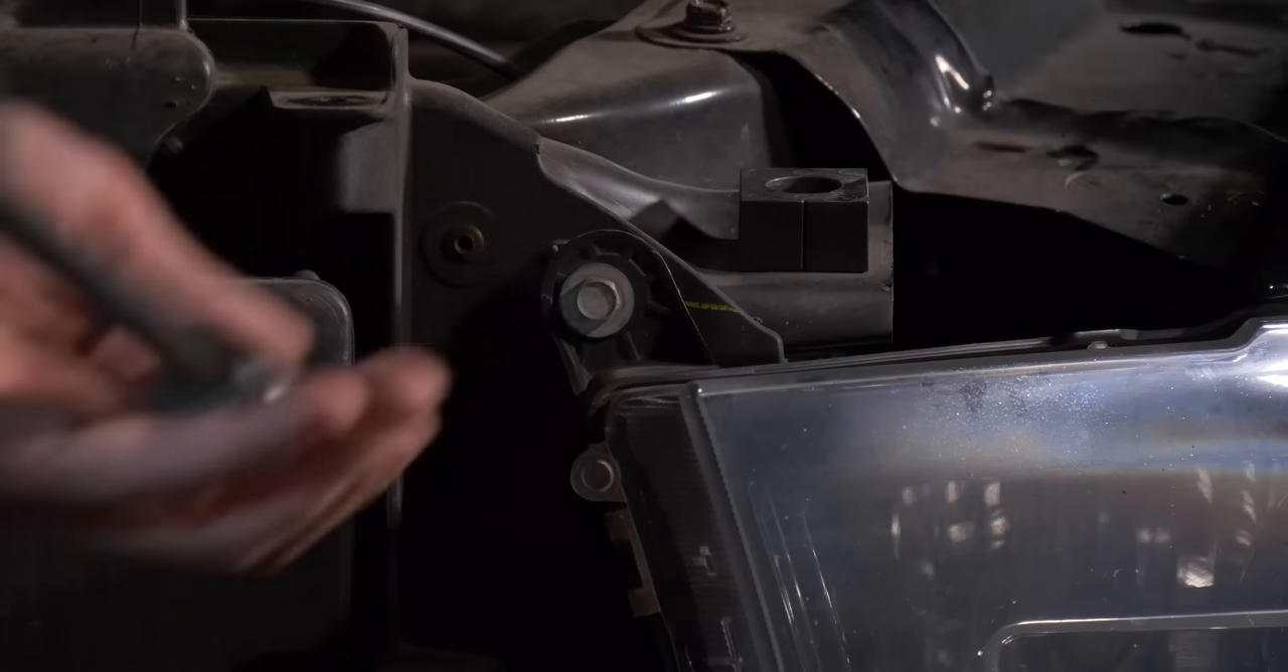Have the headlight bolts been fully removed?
No.